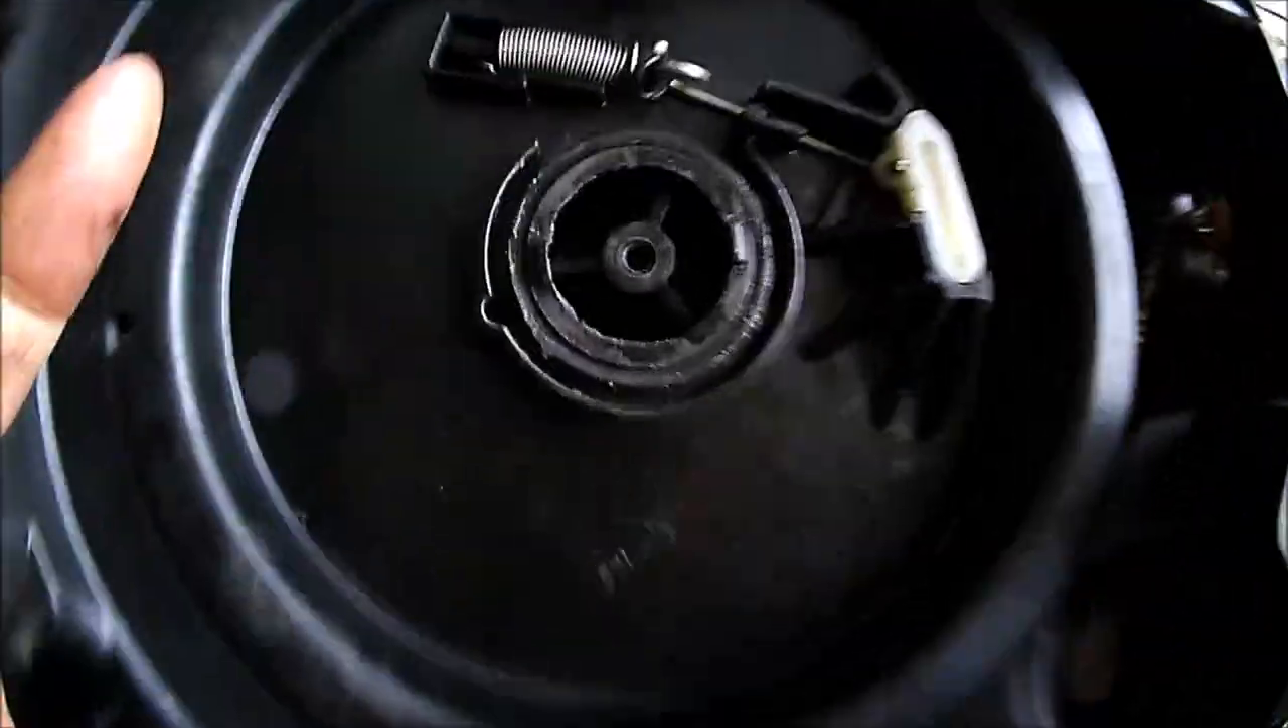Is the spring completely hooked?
Yes.